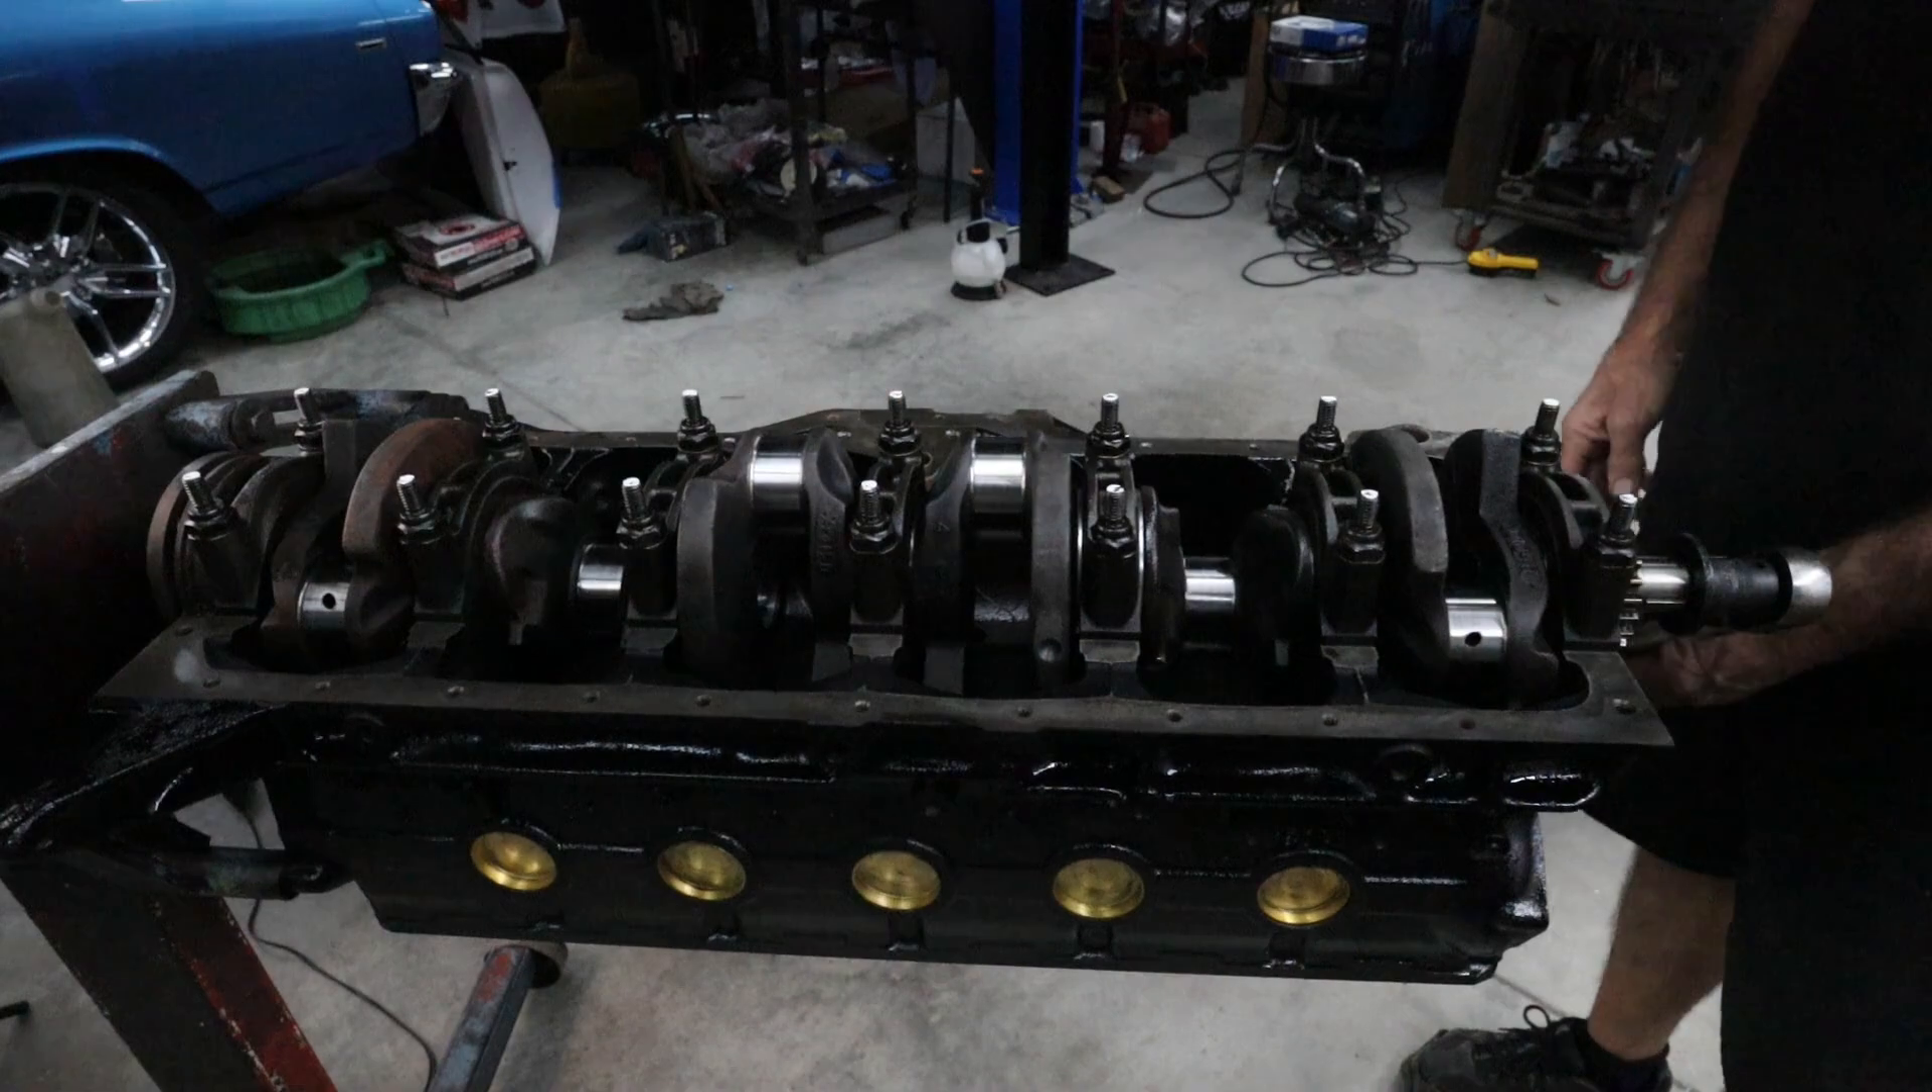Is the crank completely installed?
Yes.